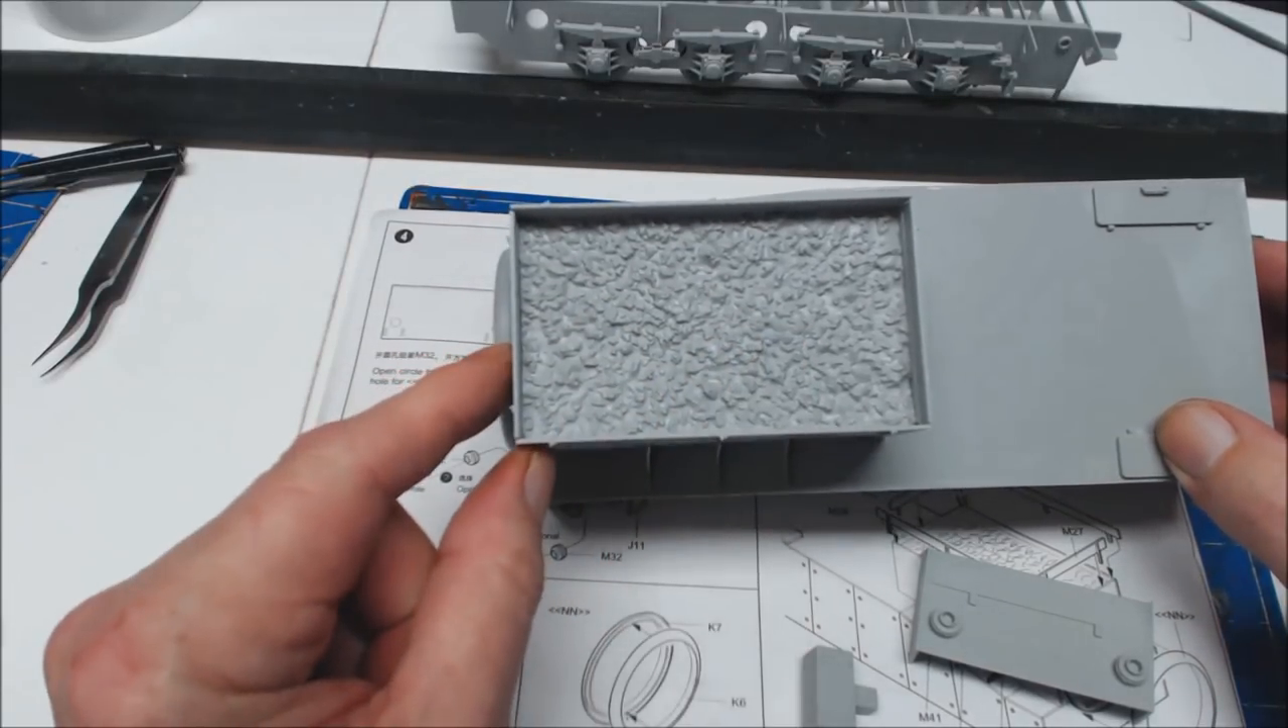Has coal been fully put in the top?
Yes.